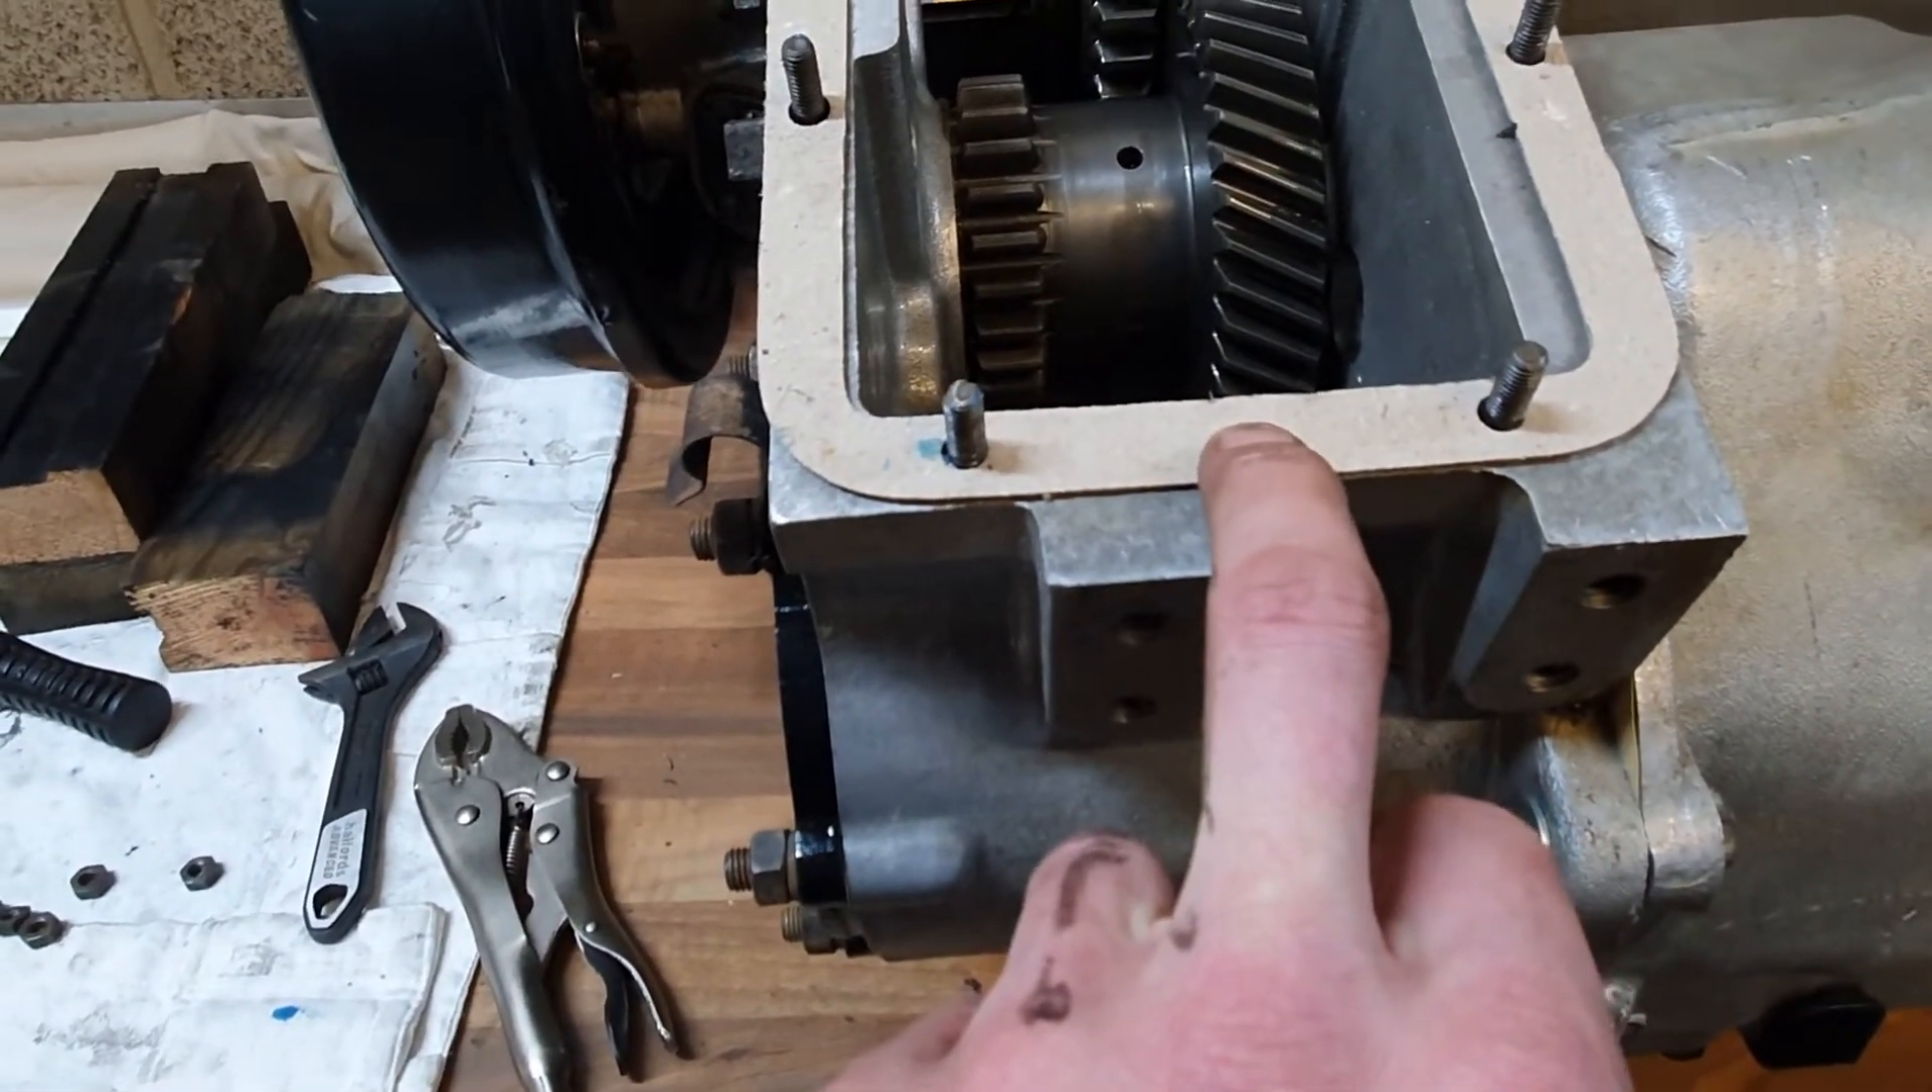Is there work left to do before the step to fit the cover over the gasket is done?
Yes.